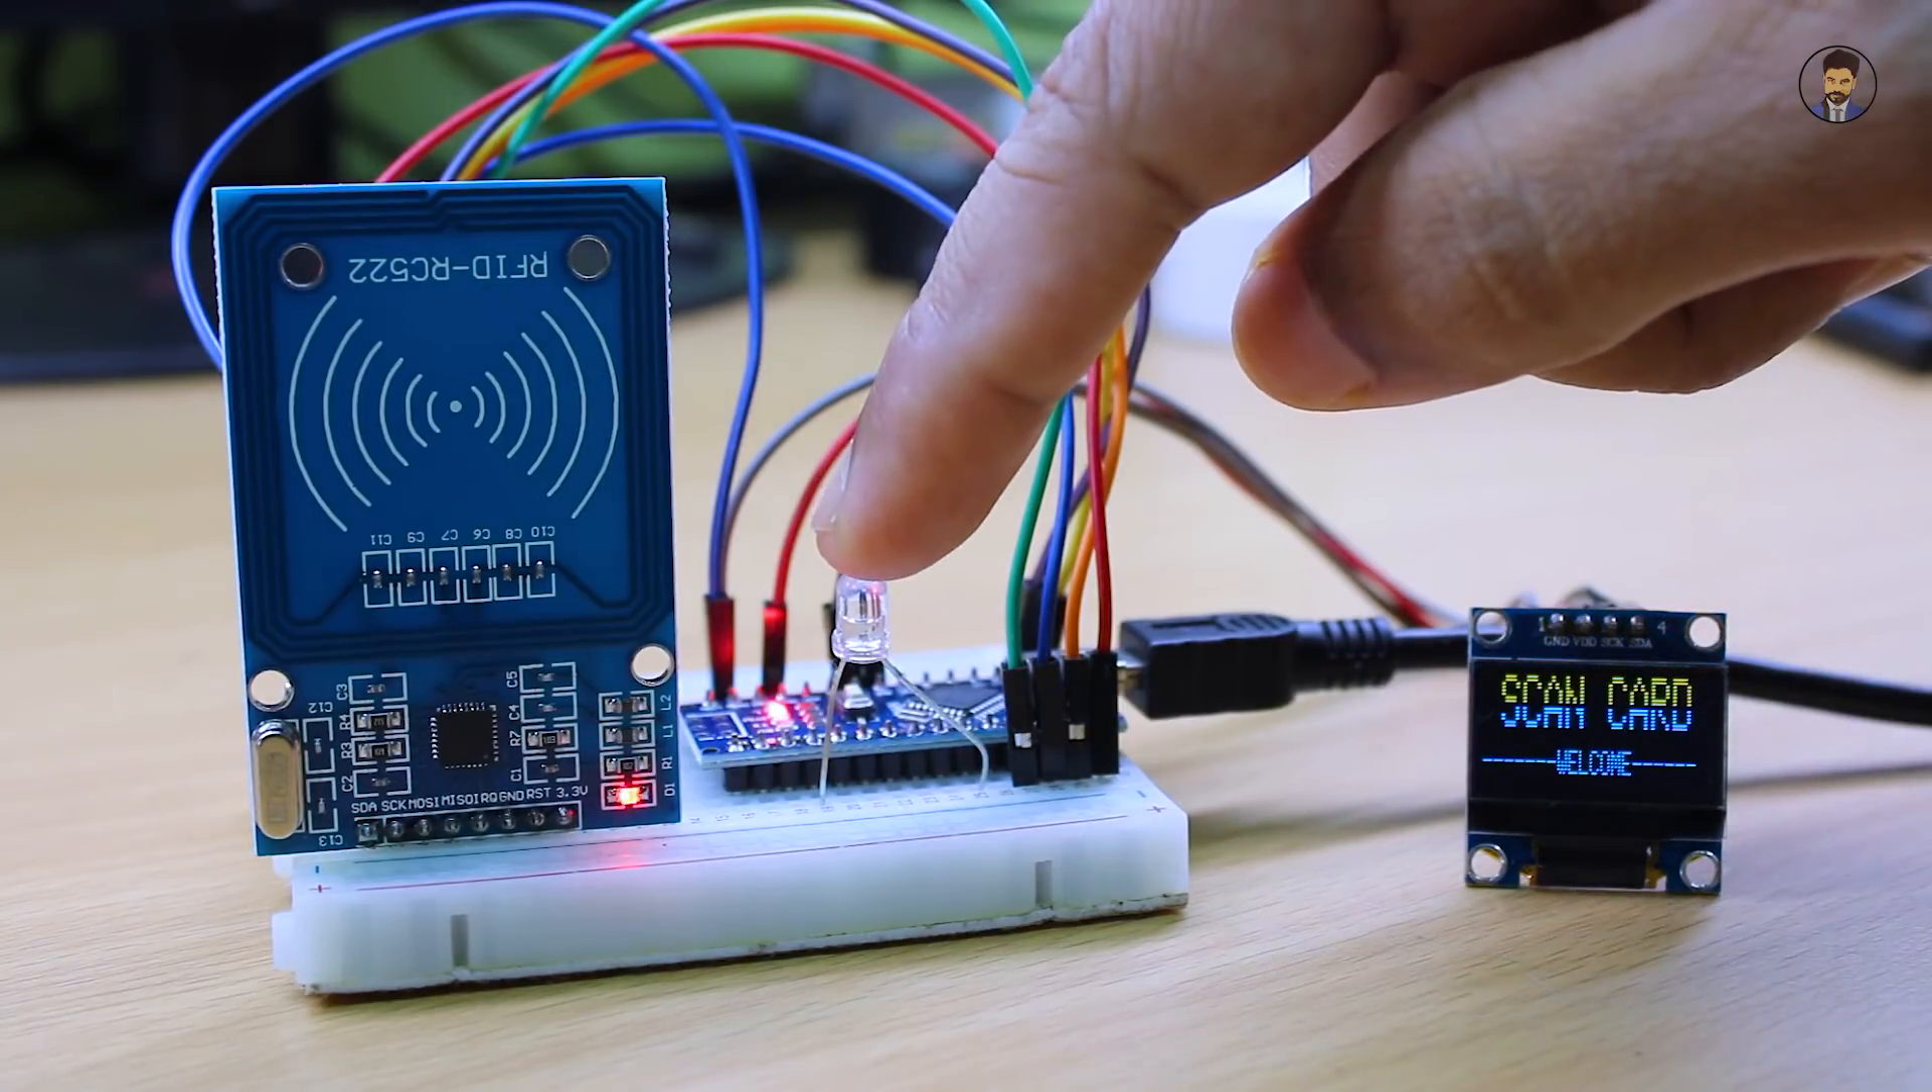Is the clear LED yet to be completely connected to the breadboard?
No.